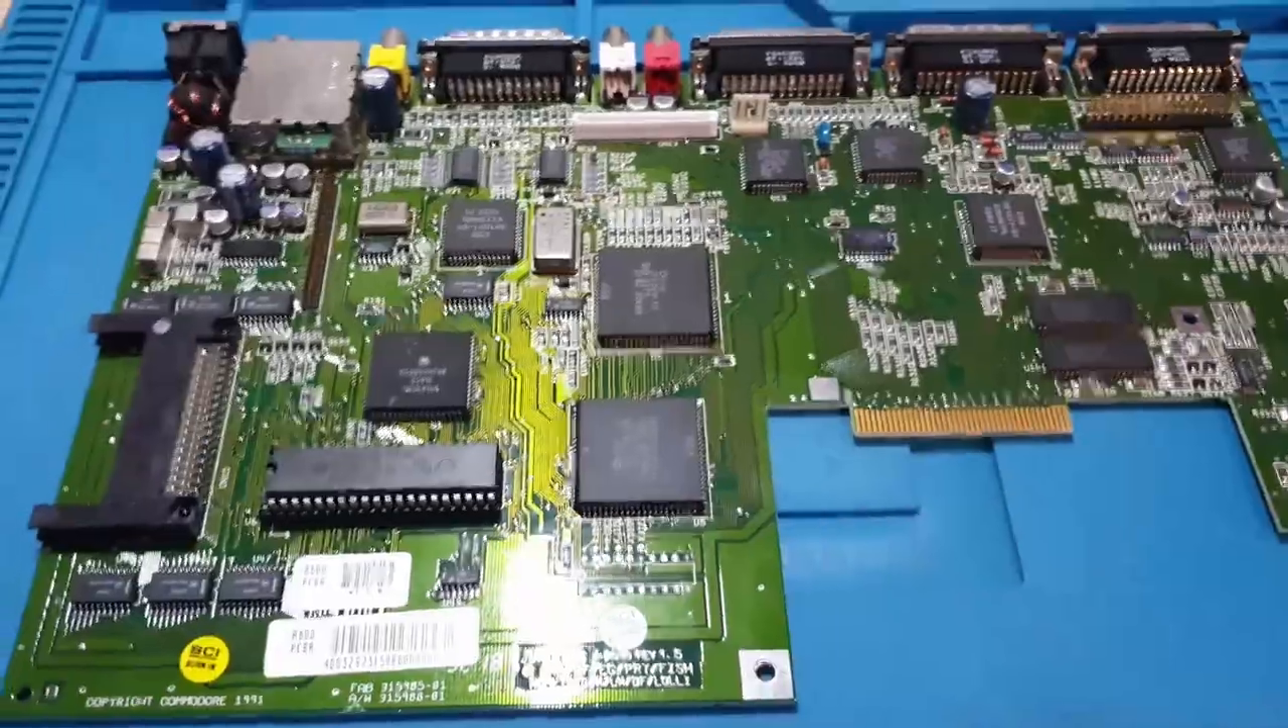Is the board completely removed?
Yes.